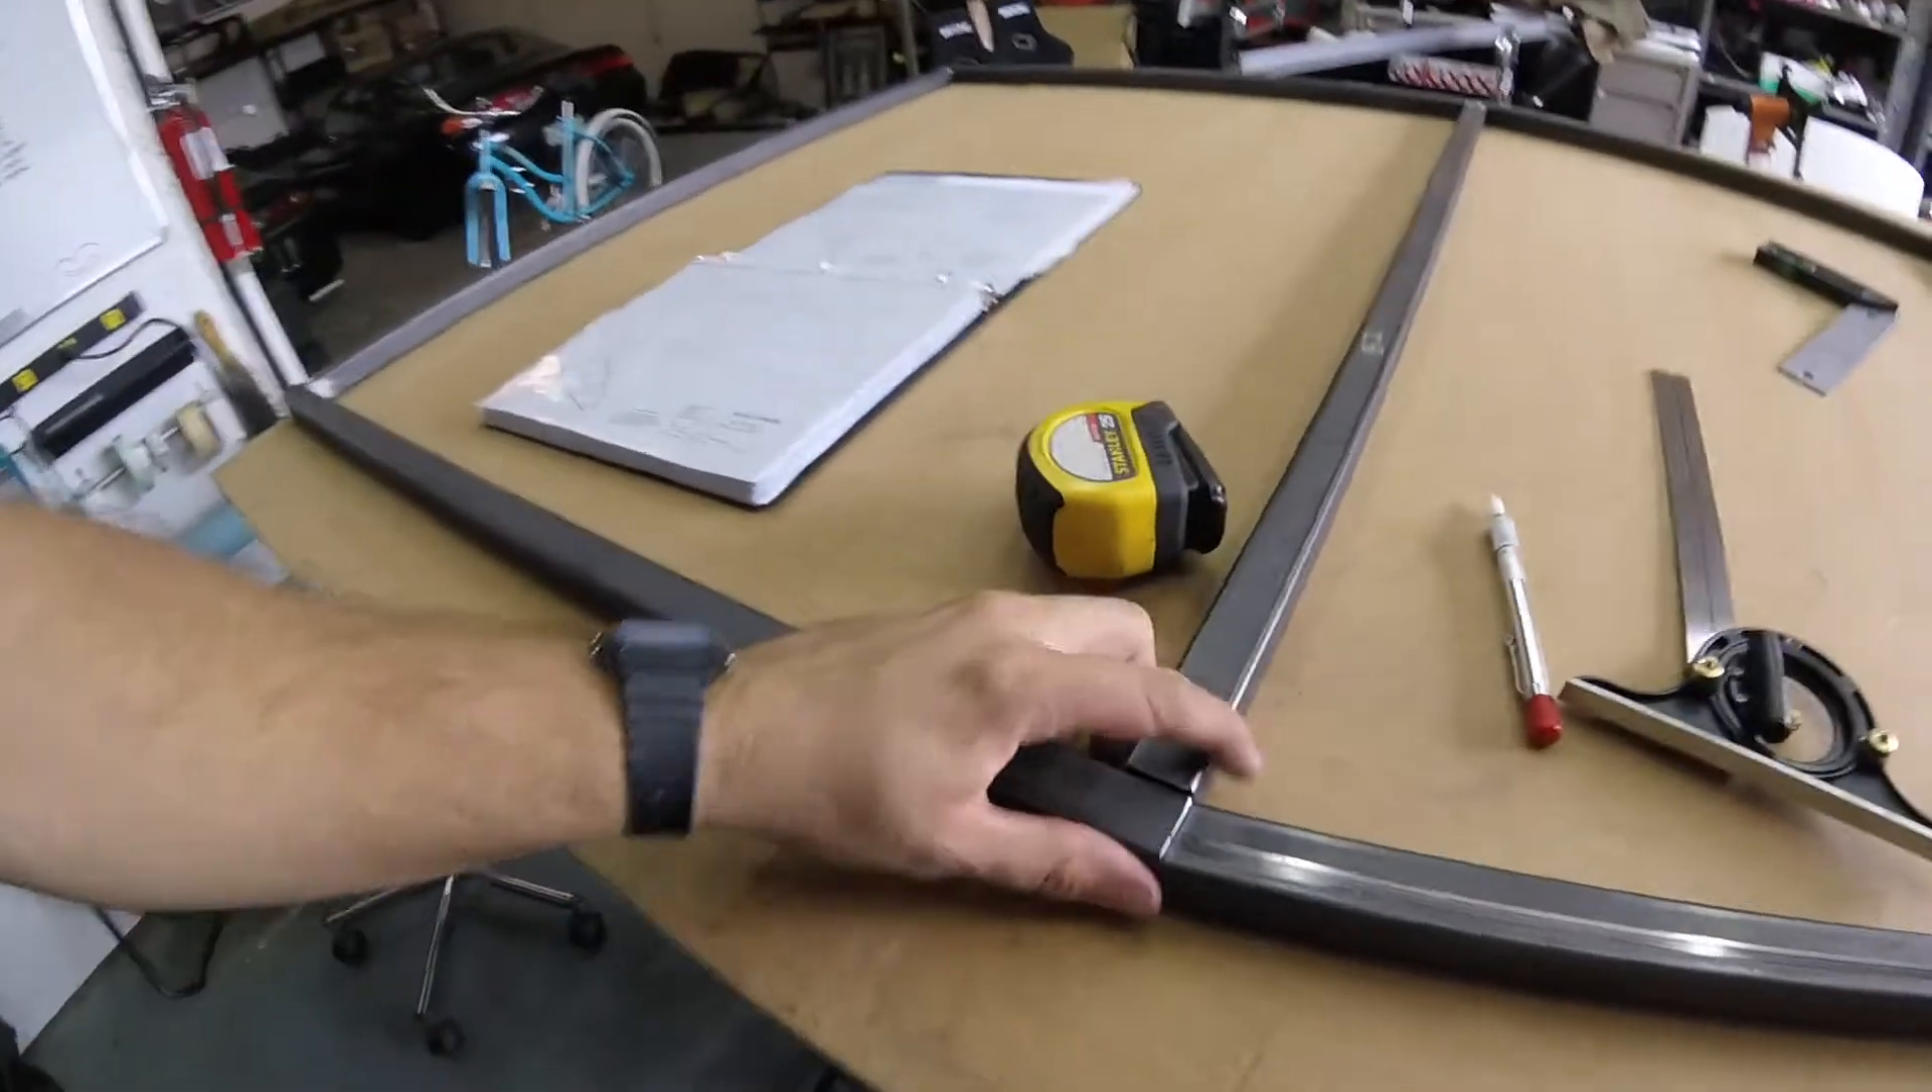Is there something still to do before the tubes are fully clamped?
Yes.